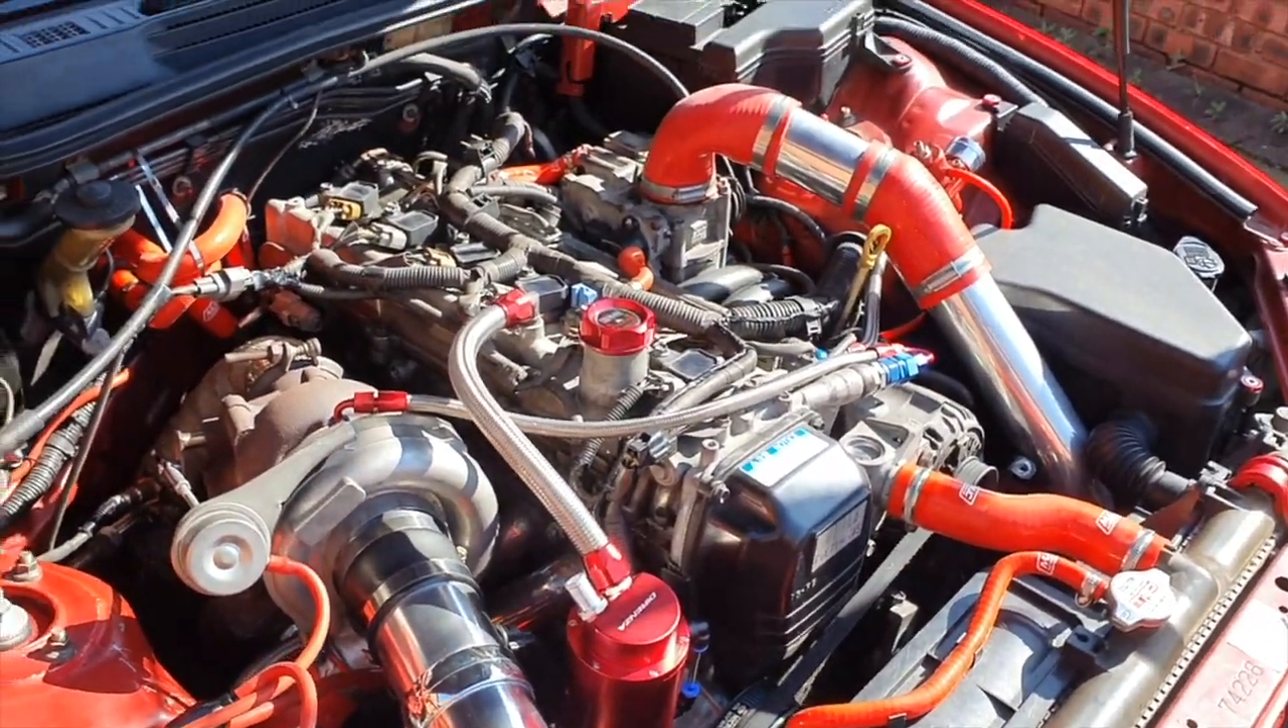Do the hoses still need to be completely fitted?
No.